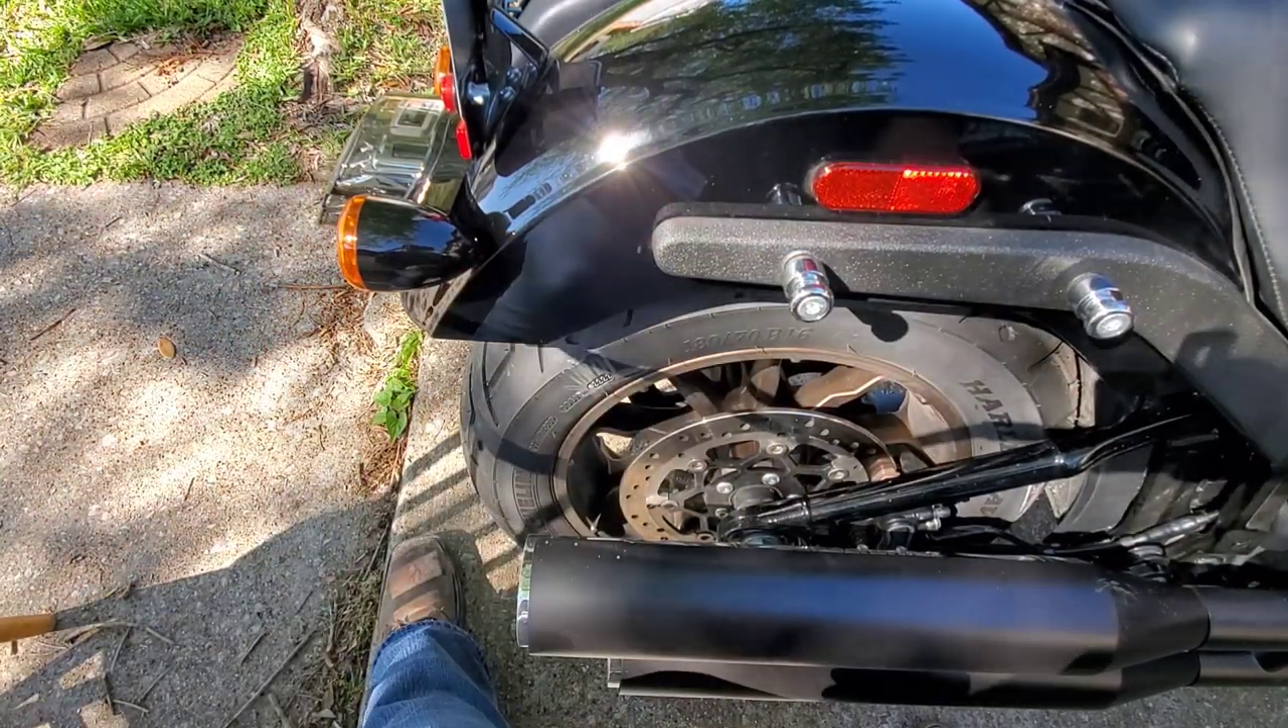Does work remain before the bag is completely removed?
No.